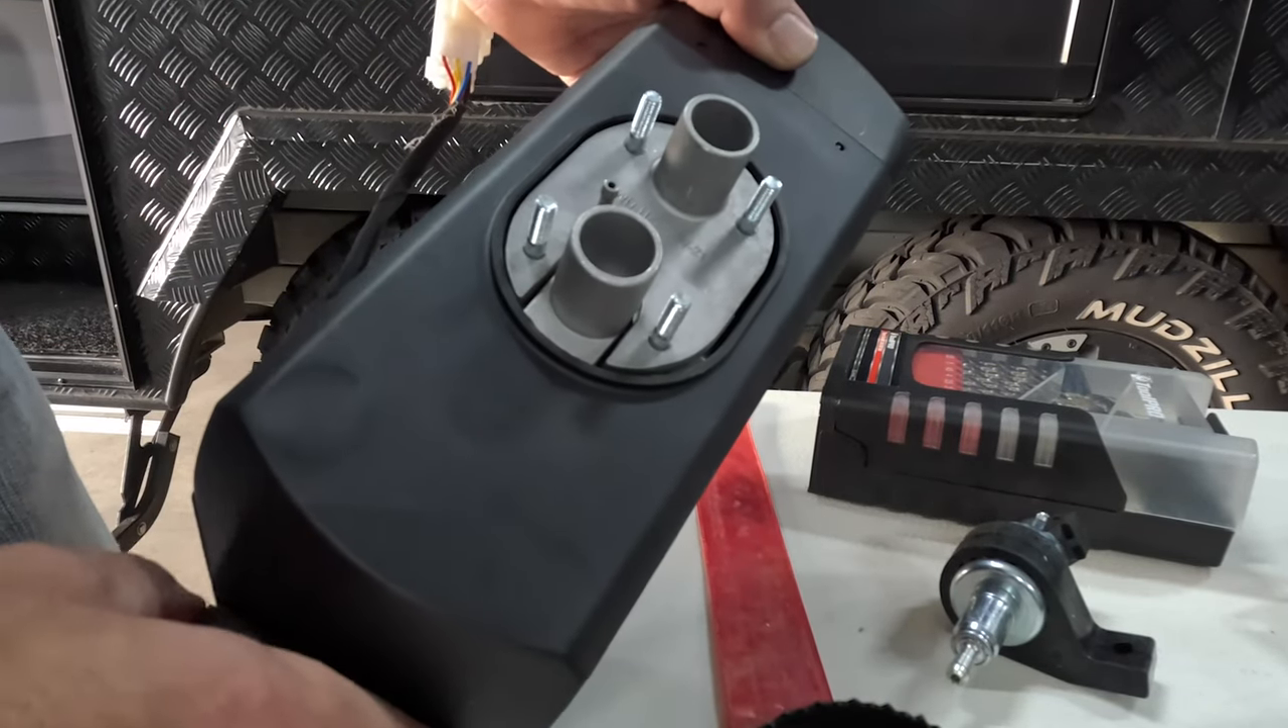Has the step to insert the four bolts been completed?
Yes.